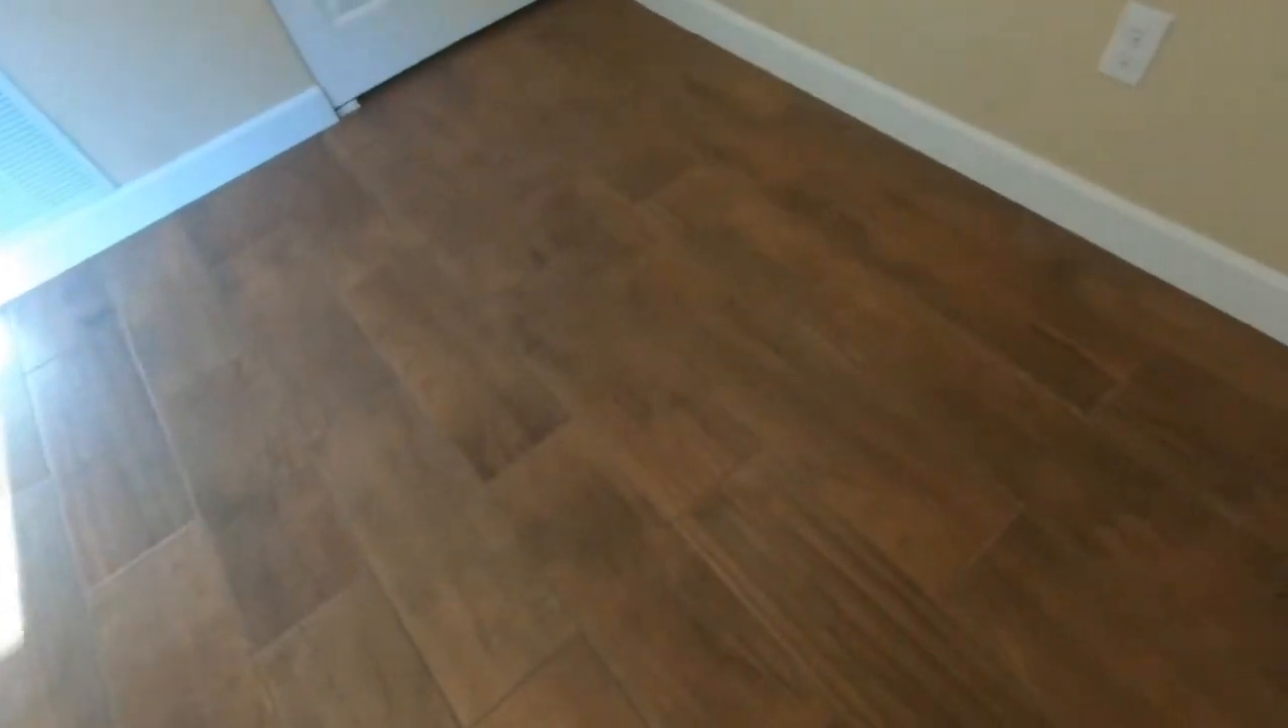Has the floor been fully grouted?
Yes.